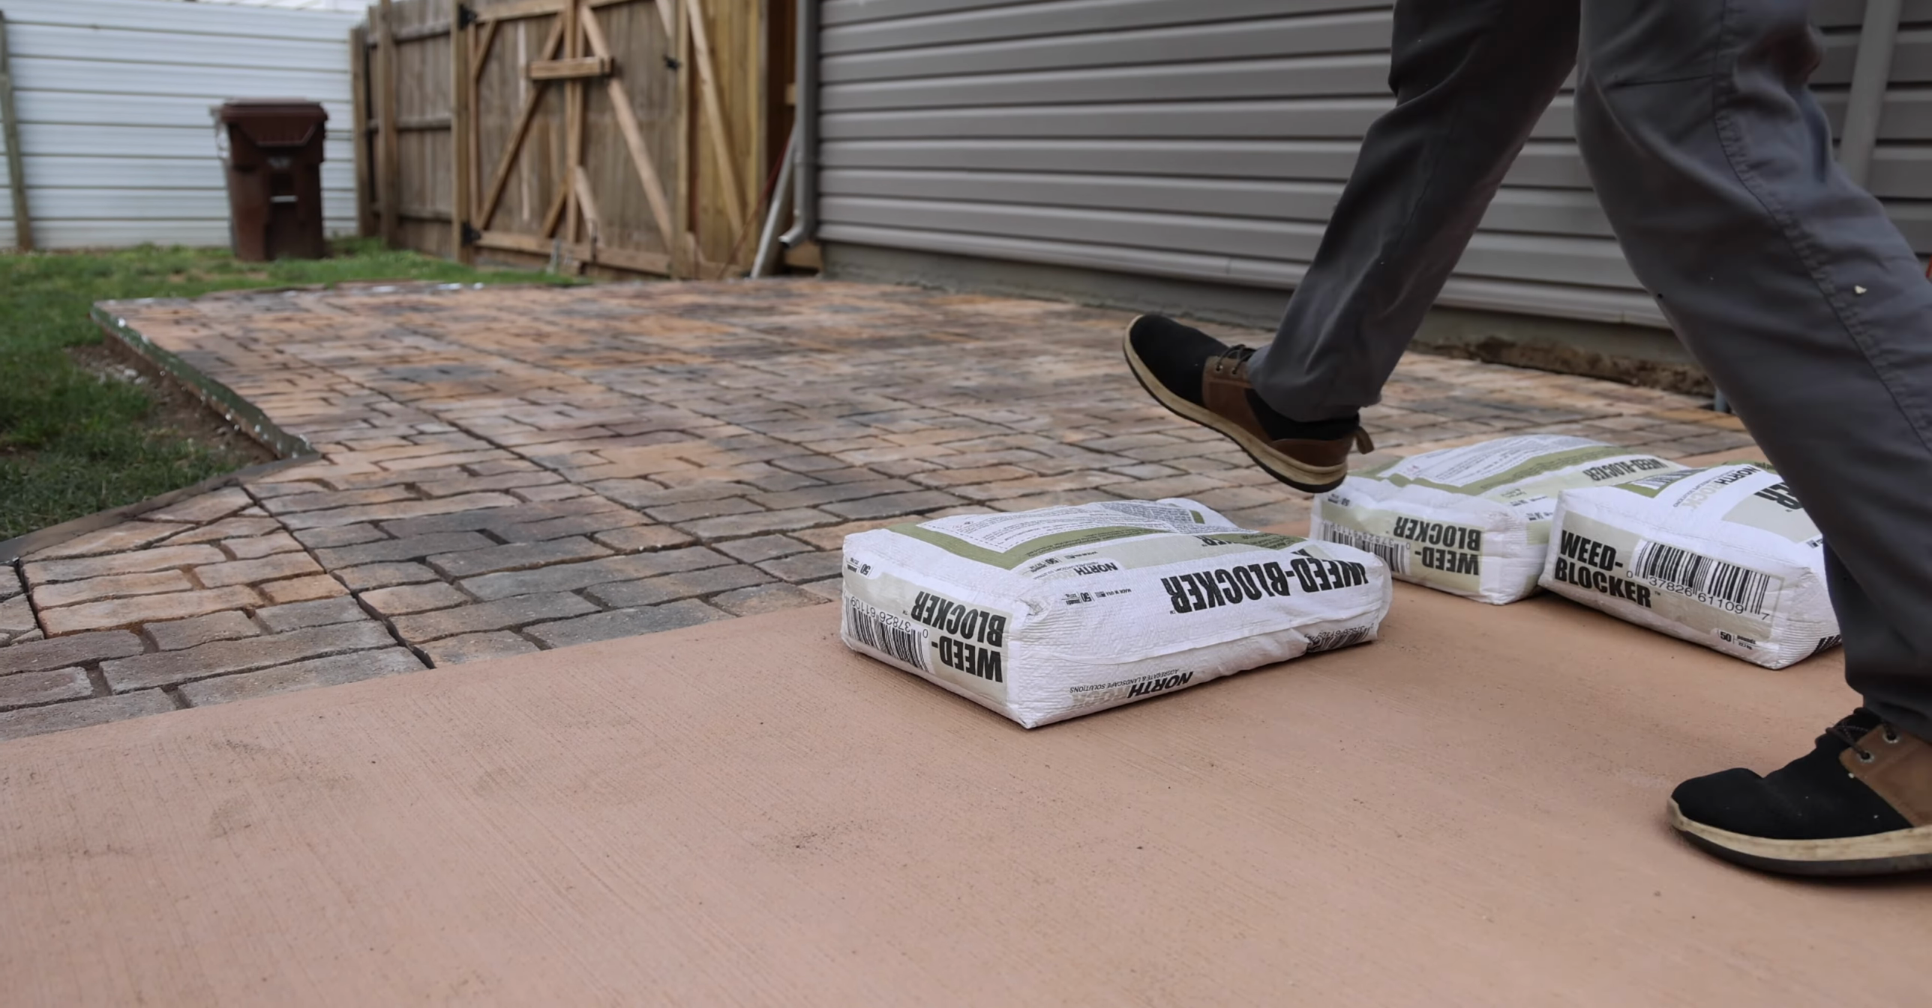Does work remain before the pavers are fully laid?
No.